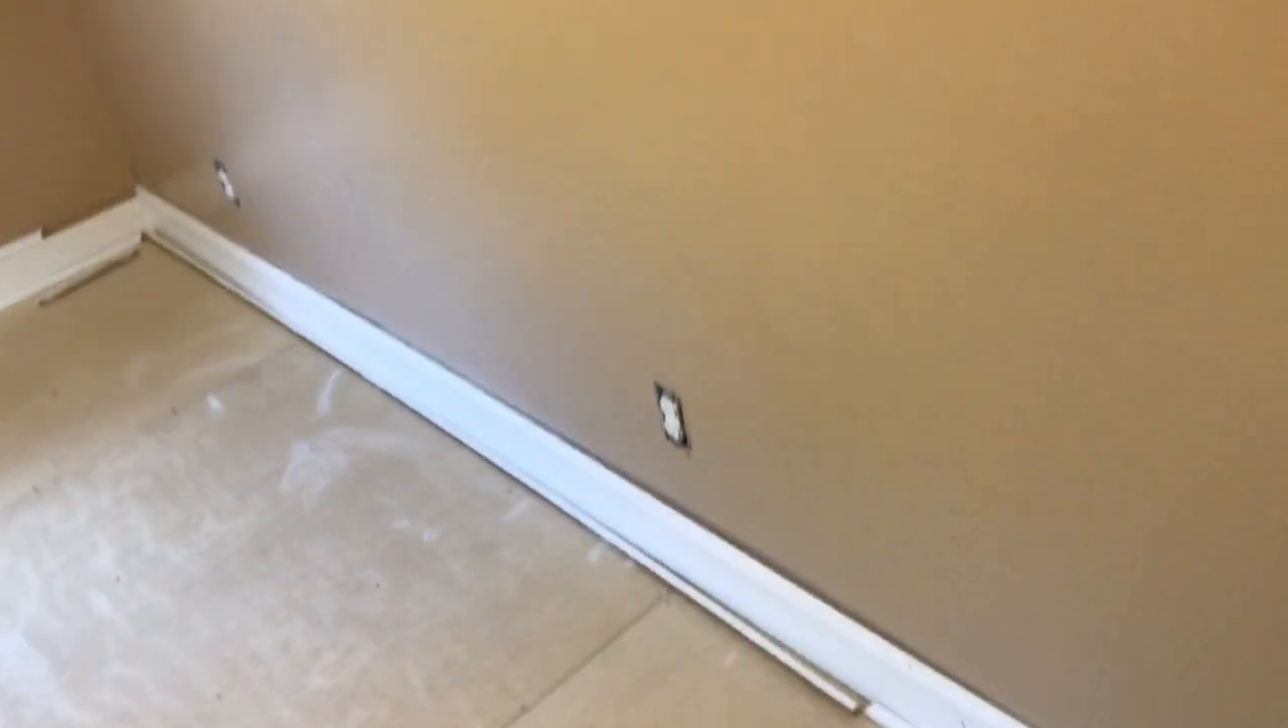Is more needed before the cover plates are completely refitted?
Yes.